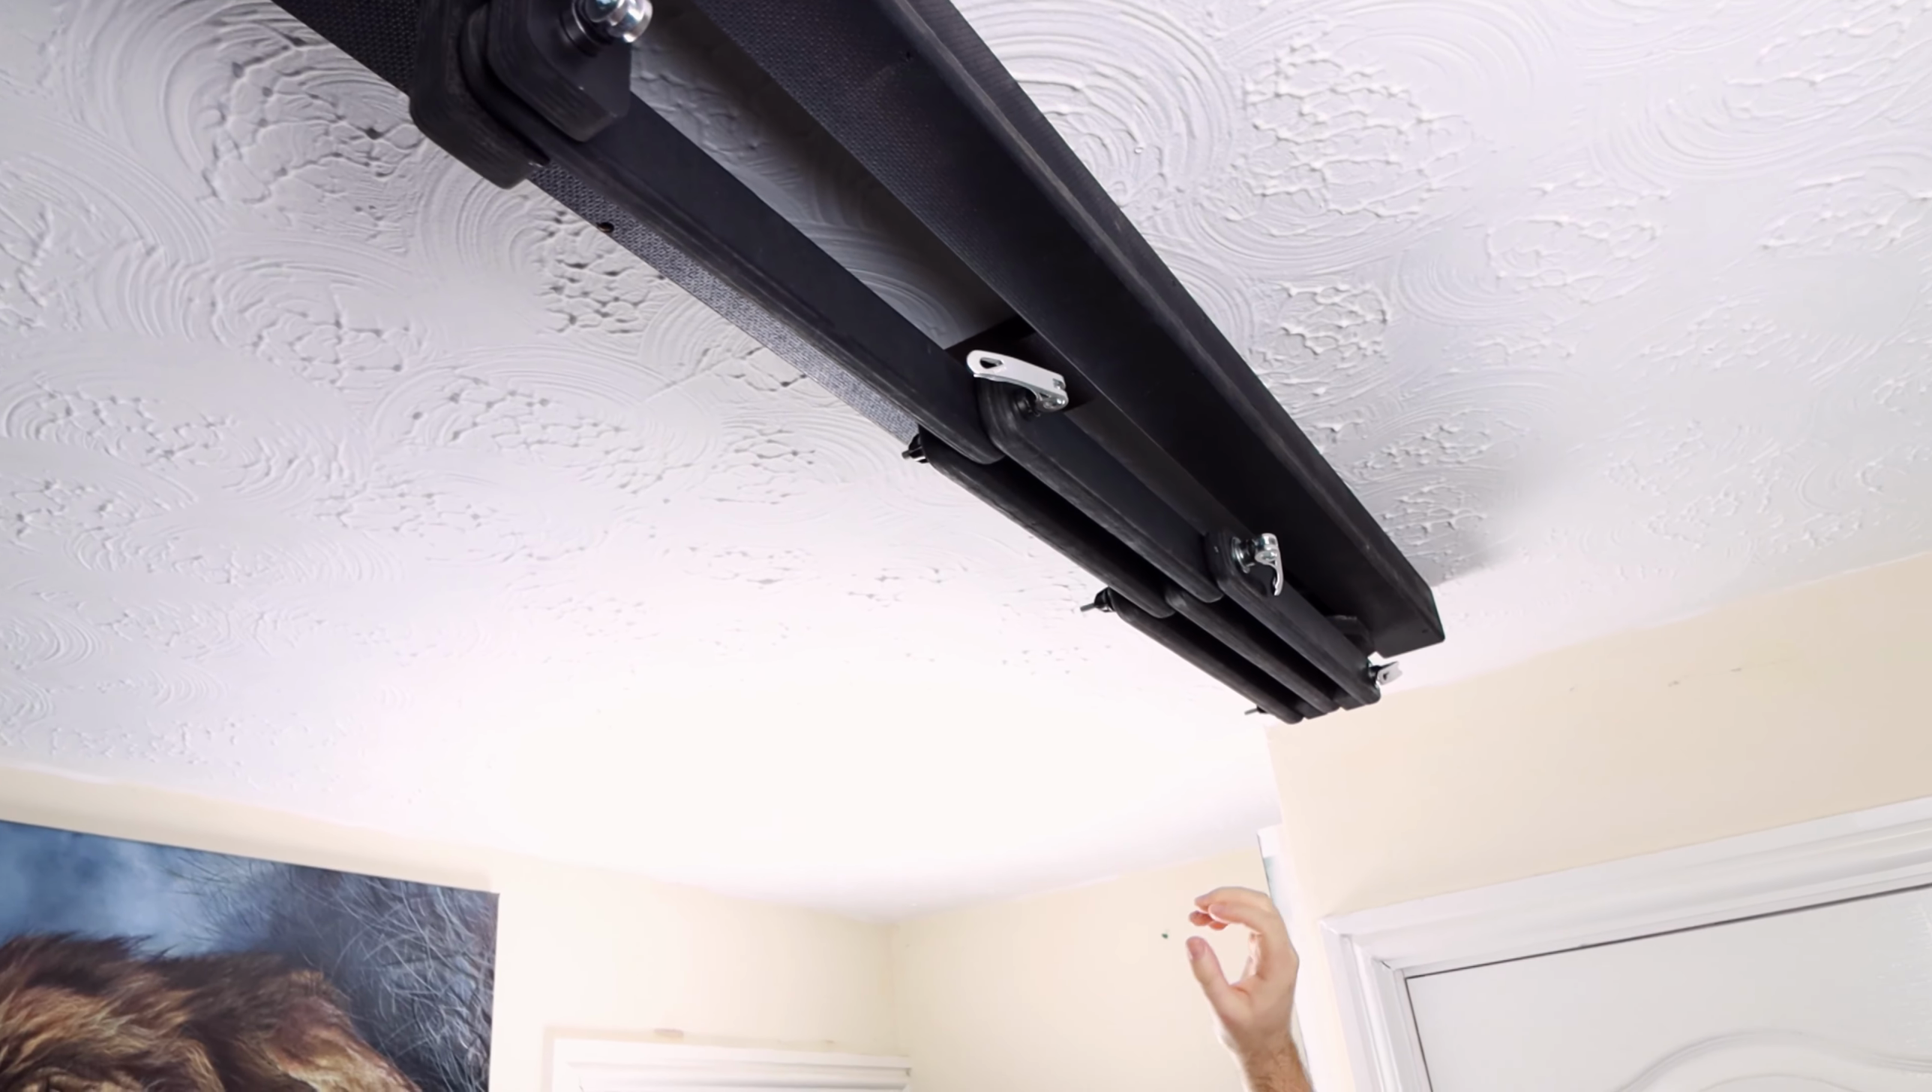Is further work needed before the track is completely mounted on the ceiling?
No.